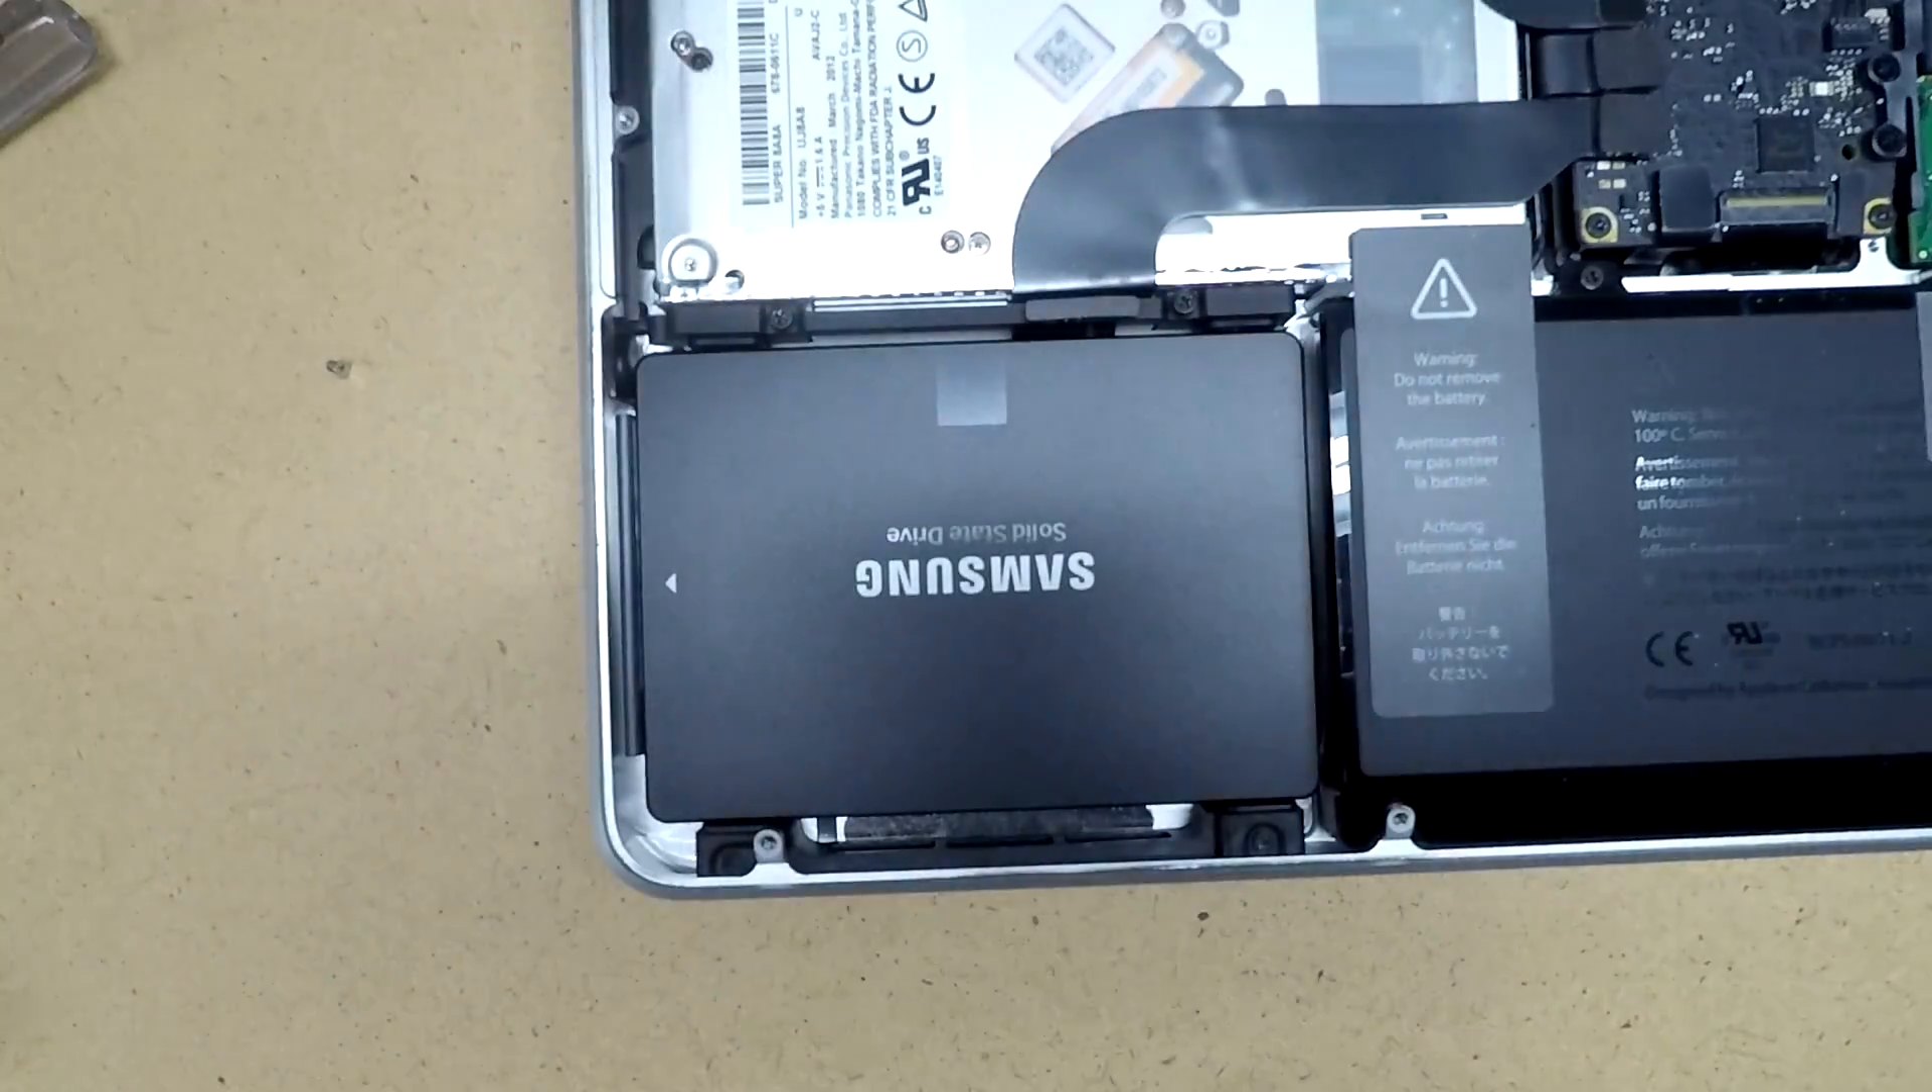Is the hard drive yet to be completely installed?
No.